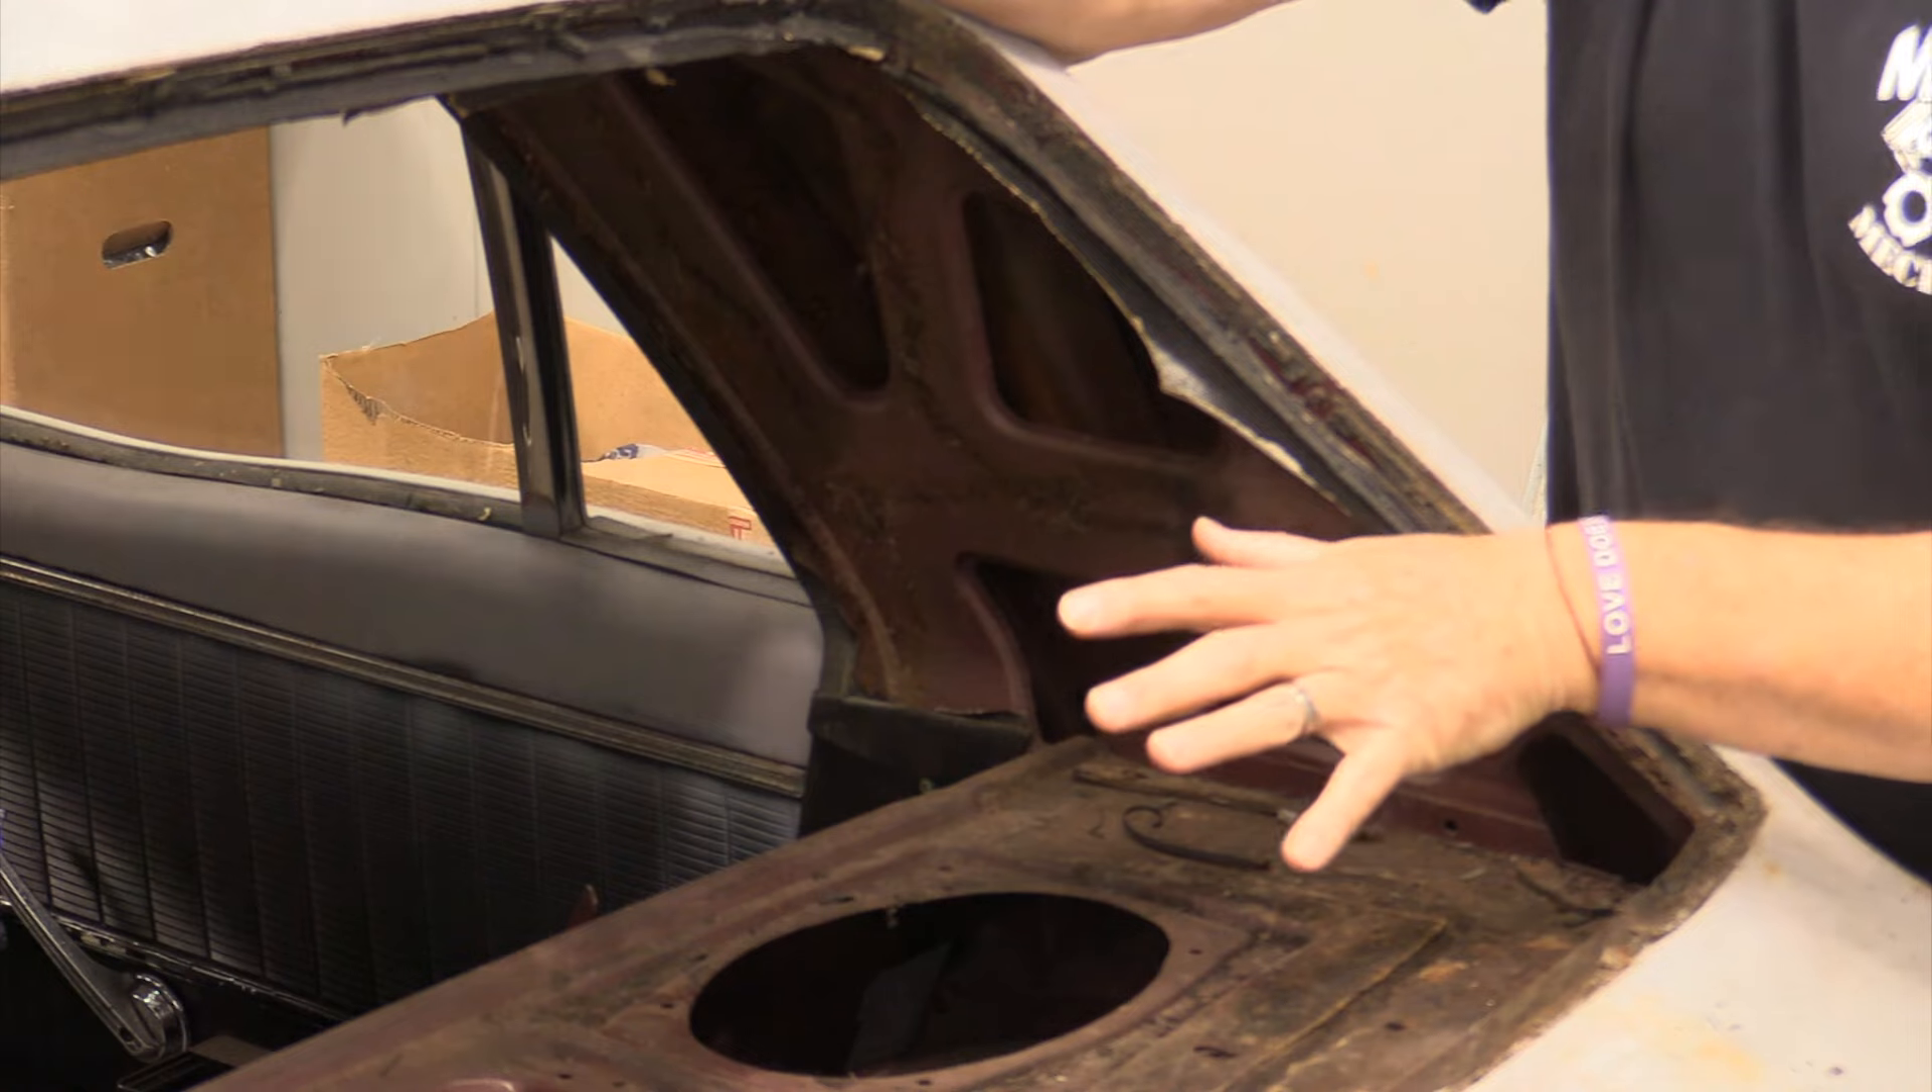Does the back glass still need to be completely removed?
No.